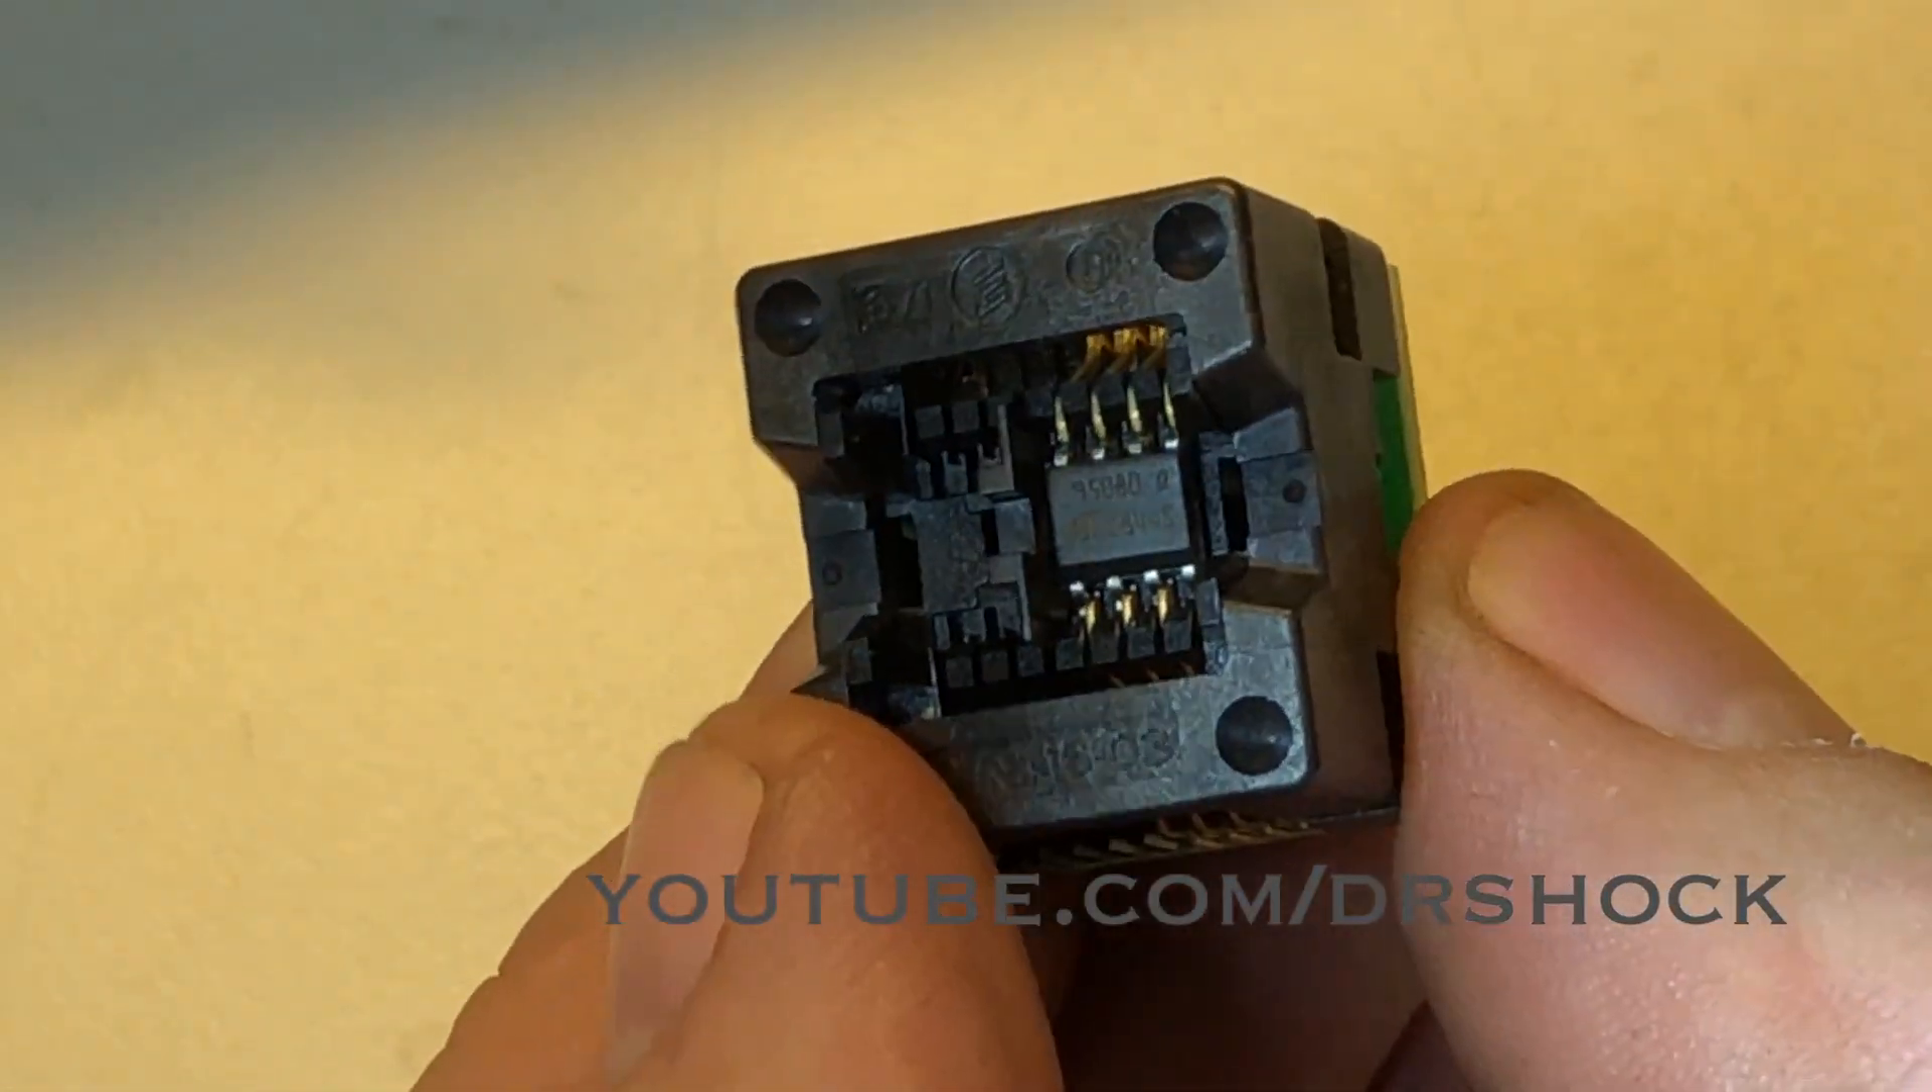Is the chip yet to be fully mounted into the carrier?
No.